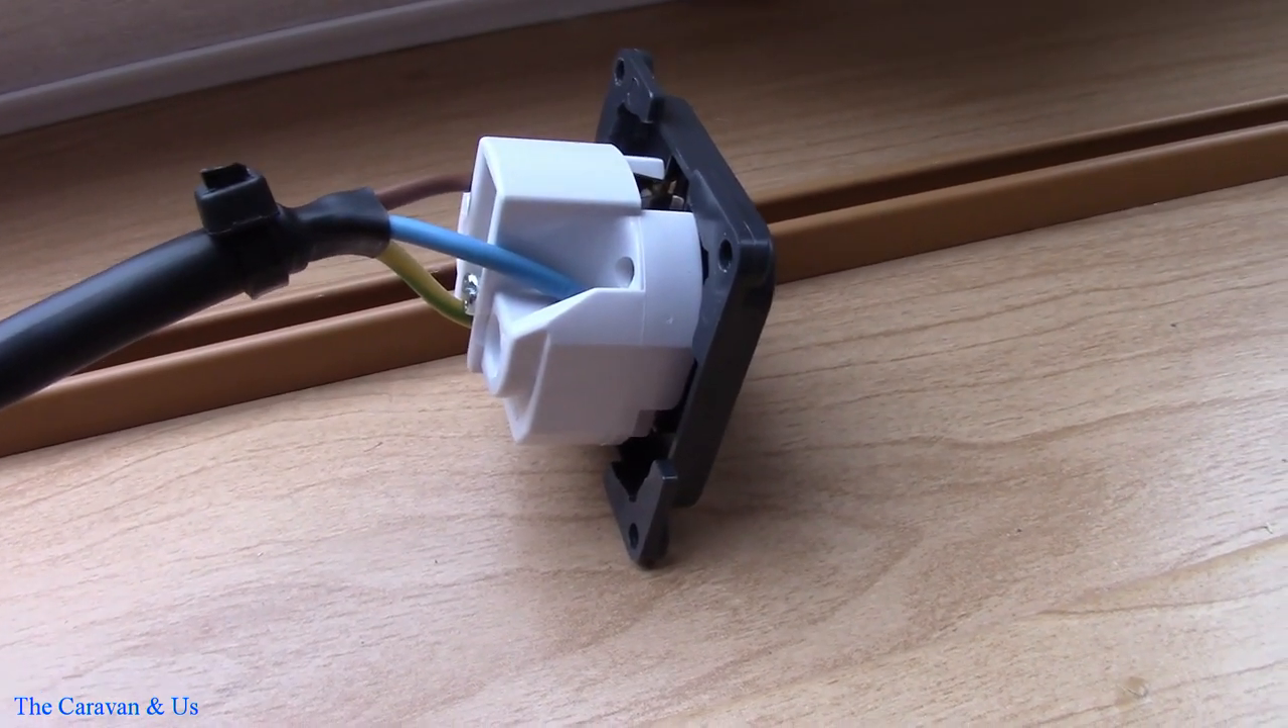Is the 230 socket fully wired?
Yes.